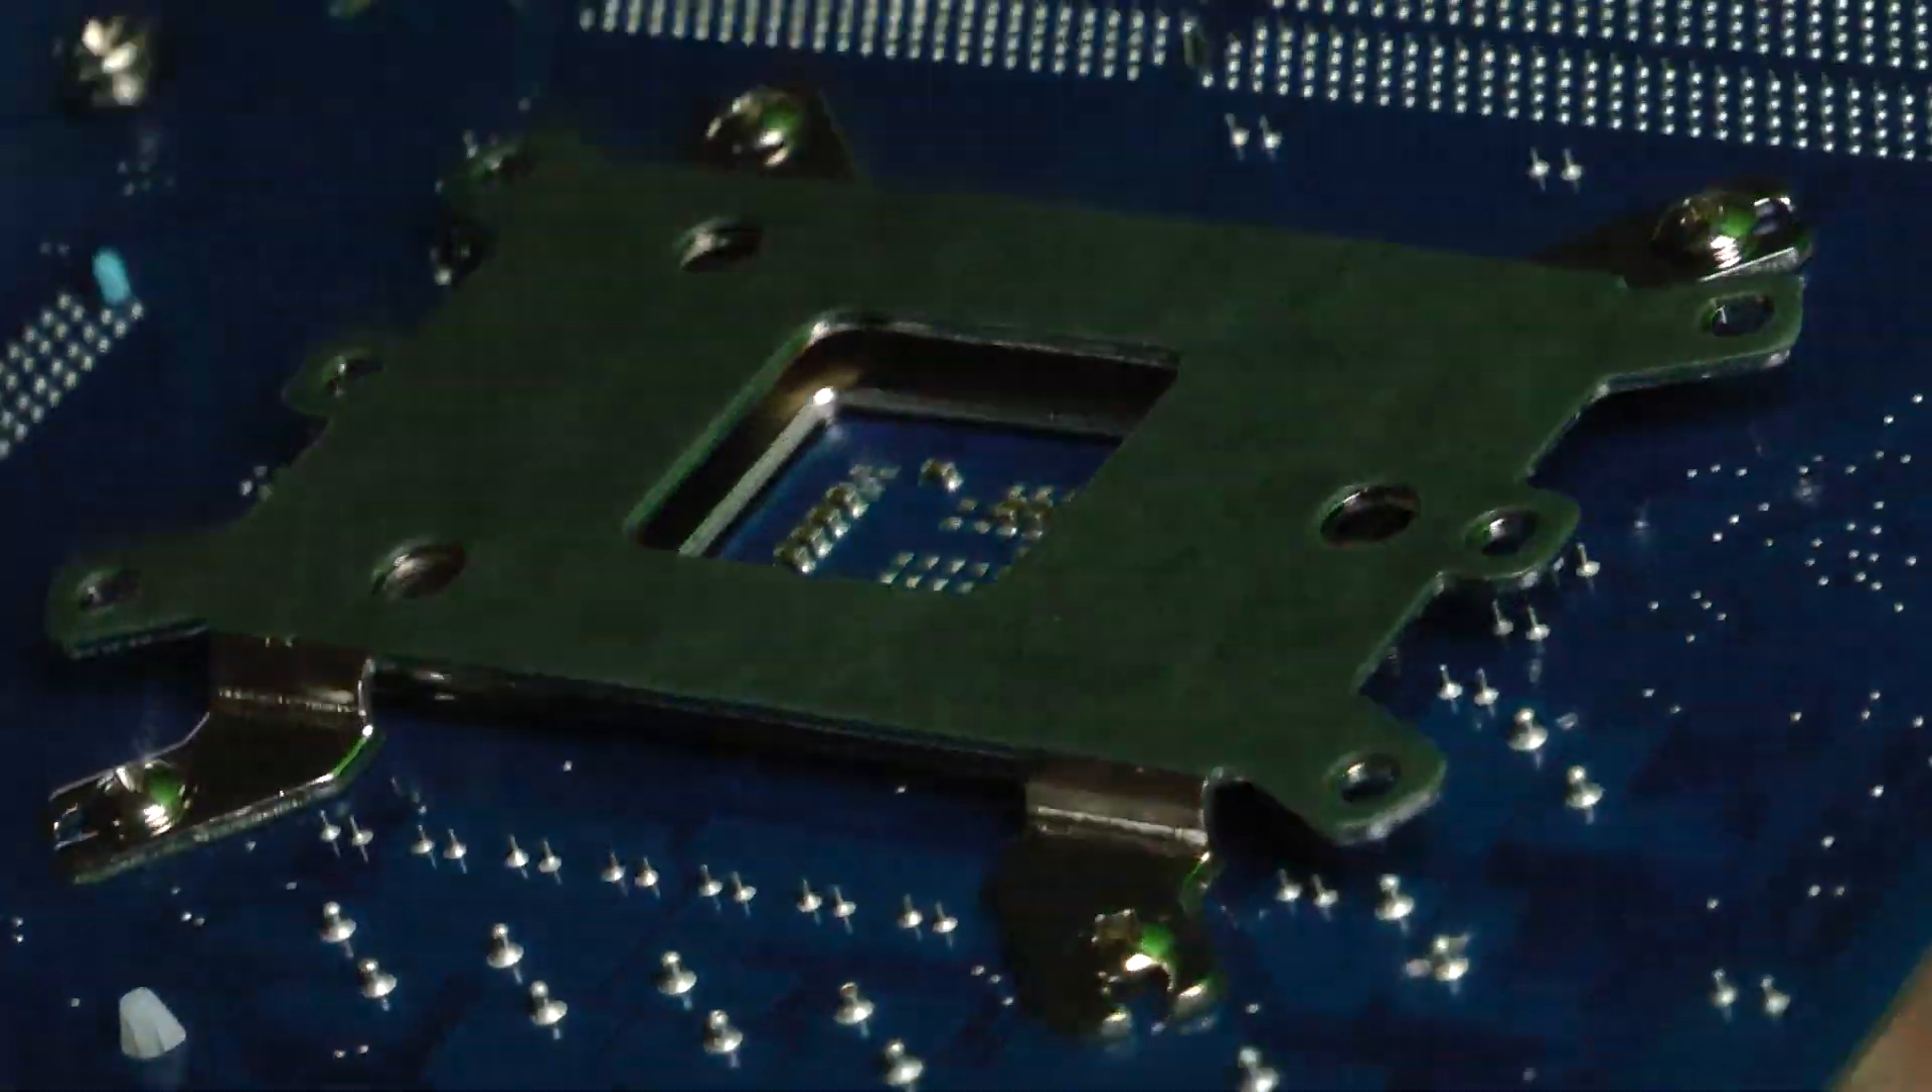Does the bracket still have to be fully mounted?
No.